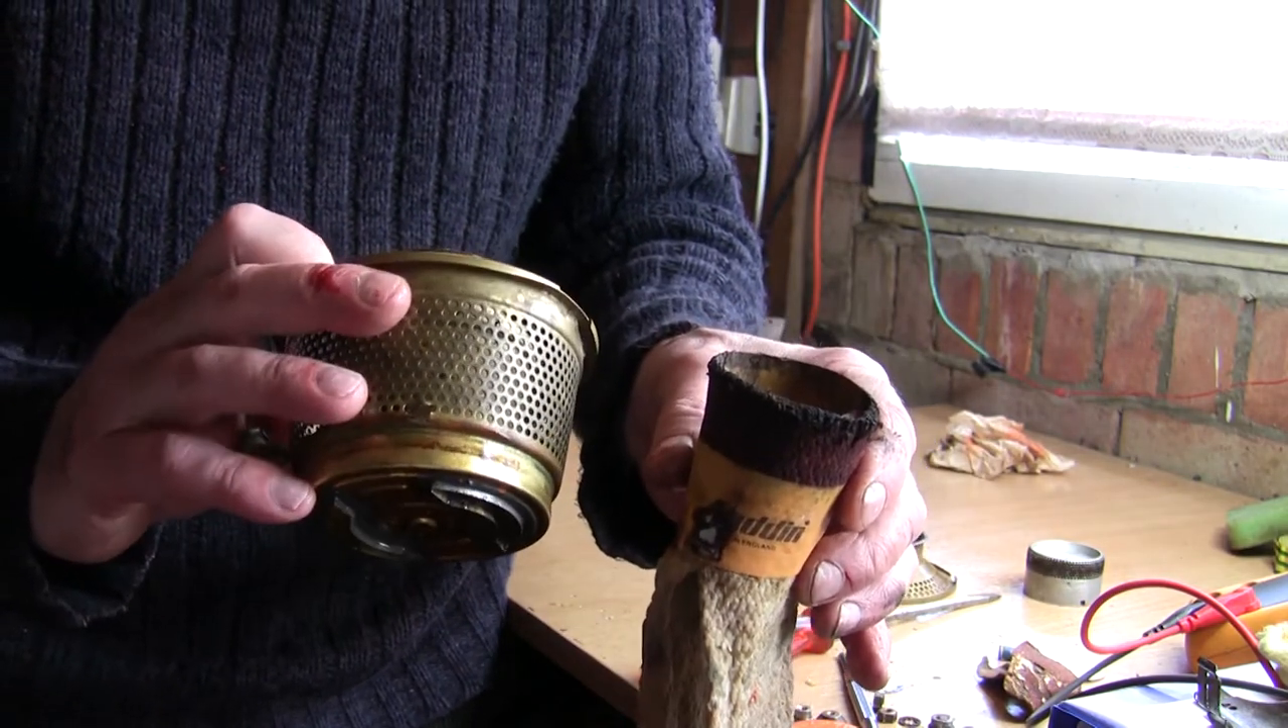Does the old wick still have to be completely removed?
No.